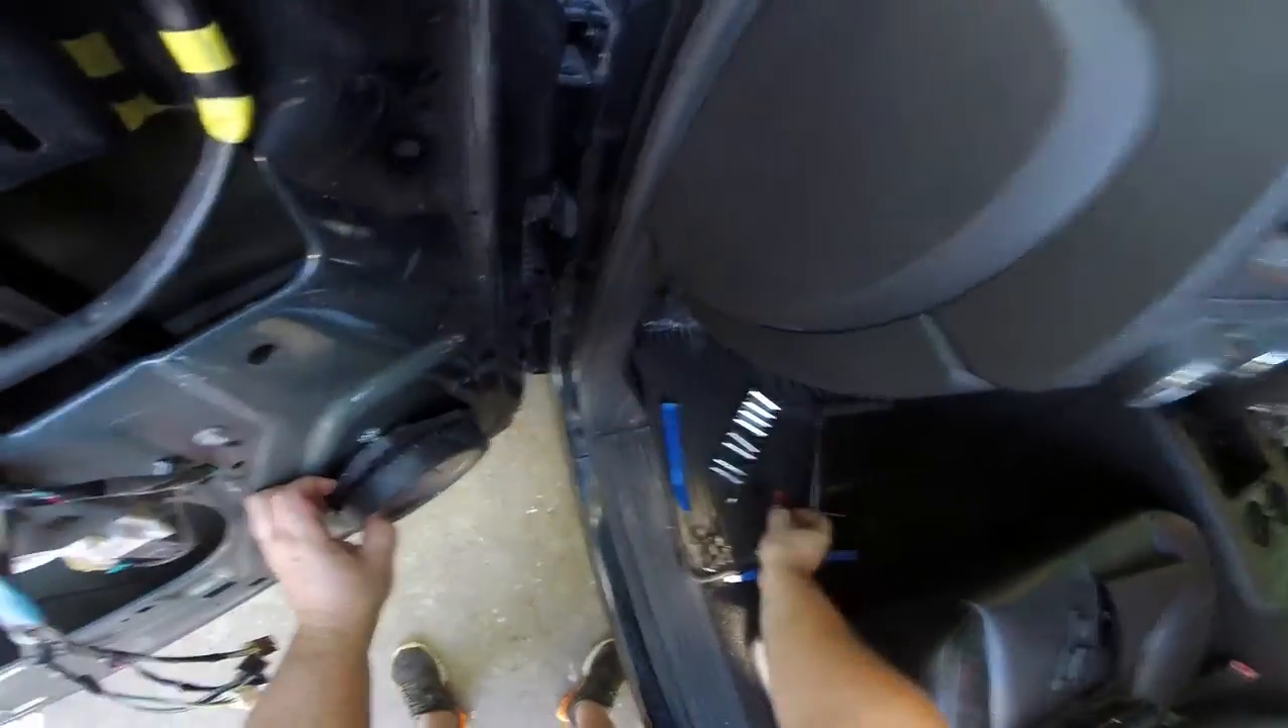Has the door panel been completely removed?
Yes.